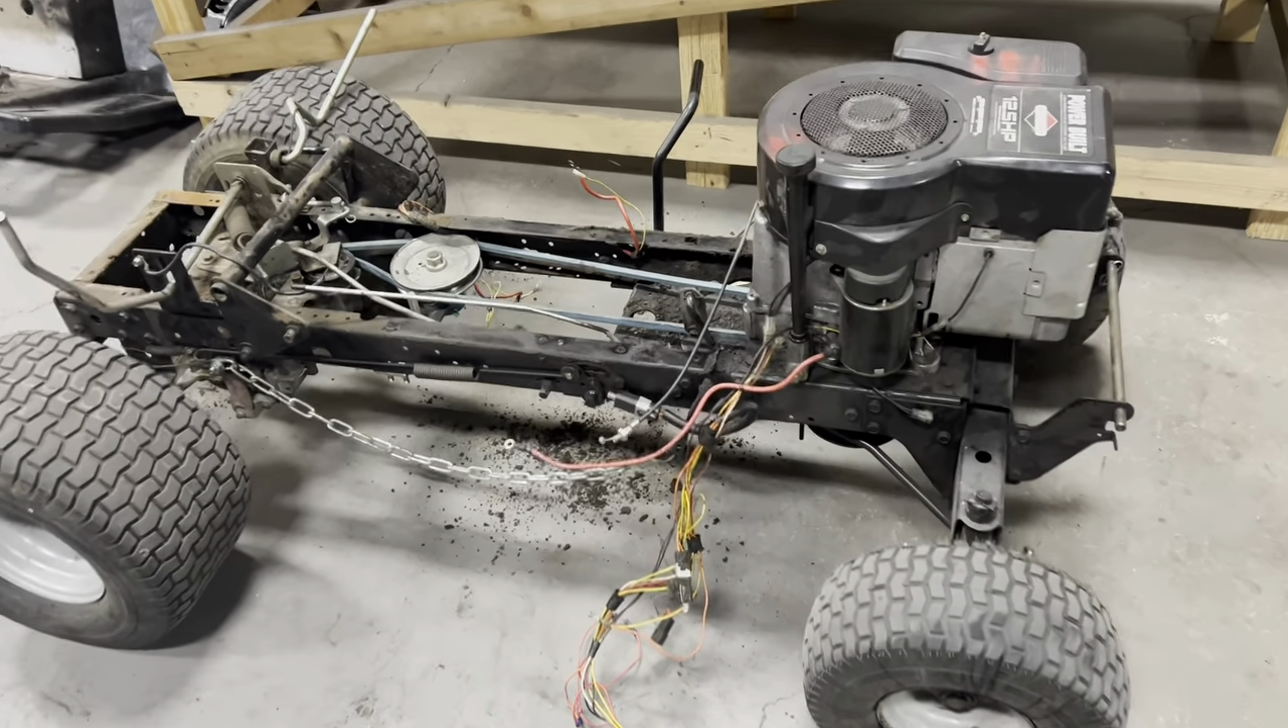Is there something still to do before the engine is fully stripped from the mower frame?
Yes.